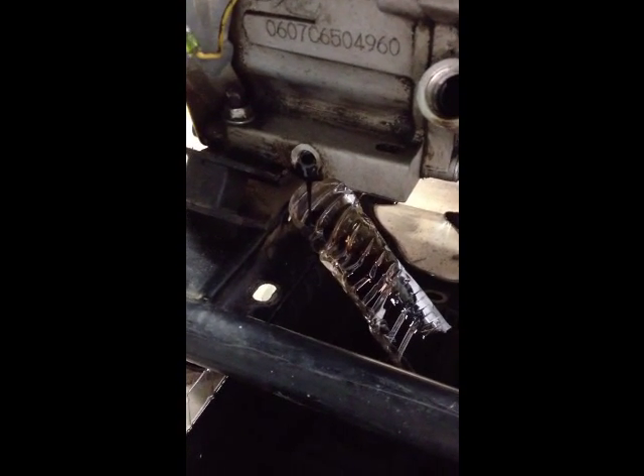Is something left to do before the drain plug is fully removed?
No.